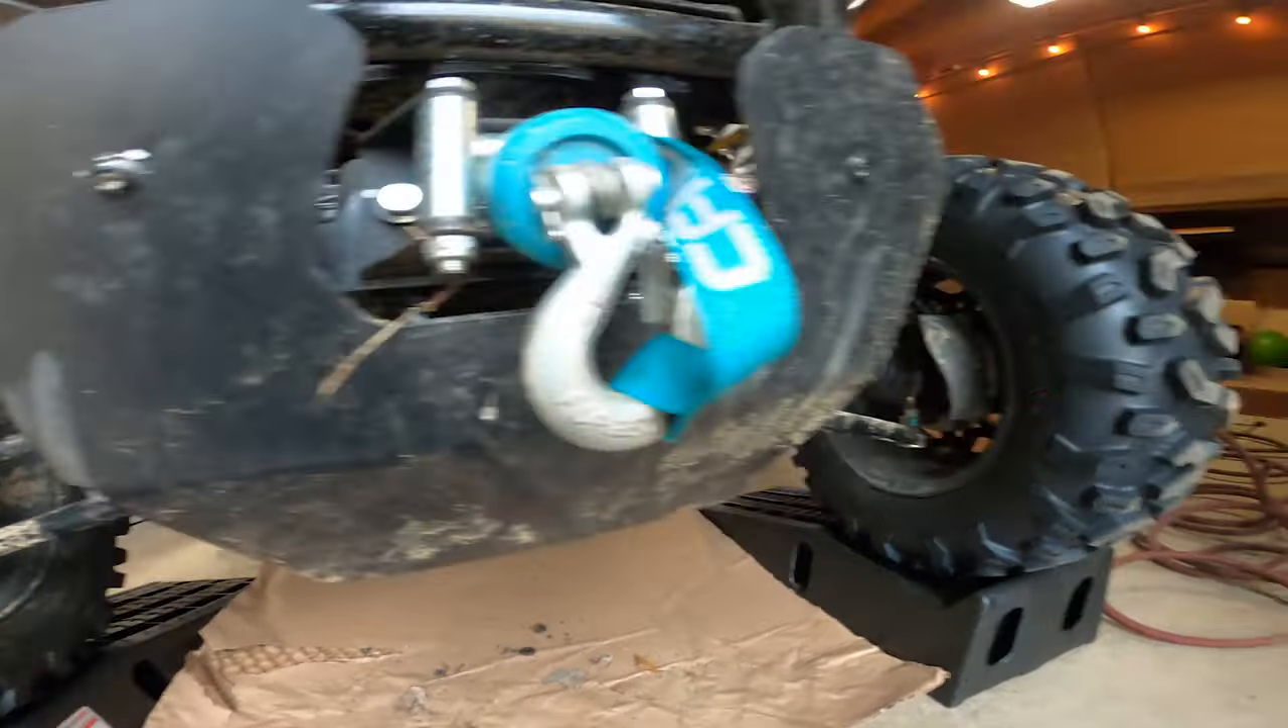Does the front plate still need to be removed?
Yes.